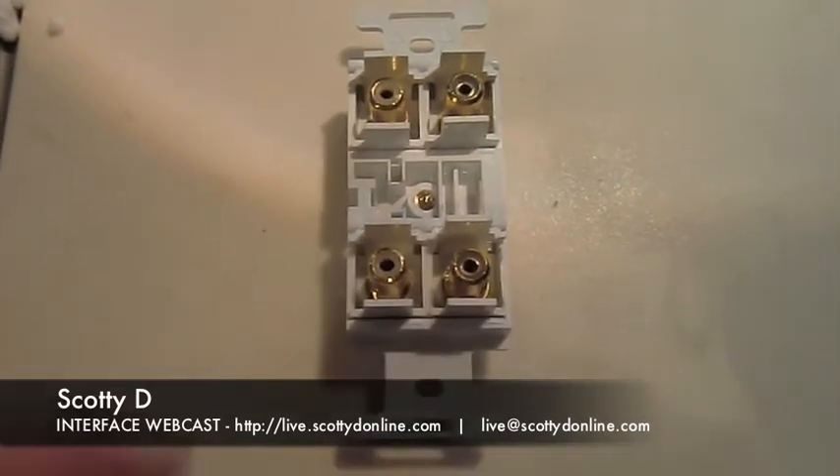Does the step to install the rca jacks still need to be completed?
No.